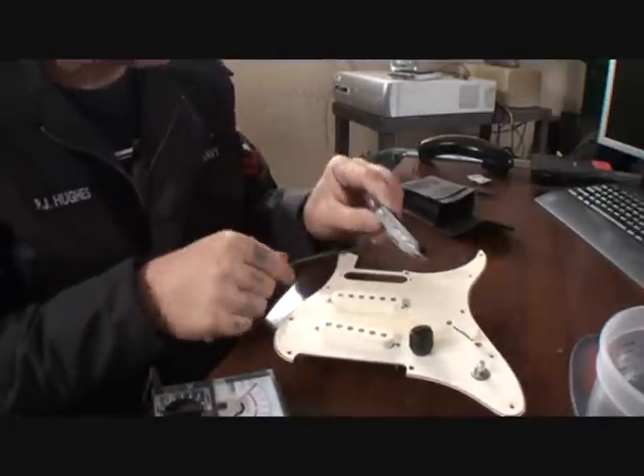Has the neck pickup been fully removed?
Yes.